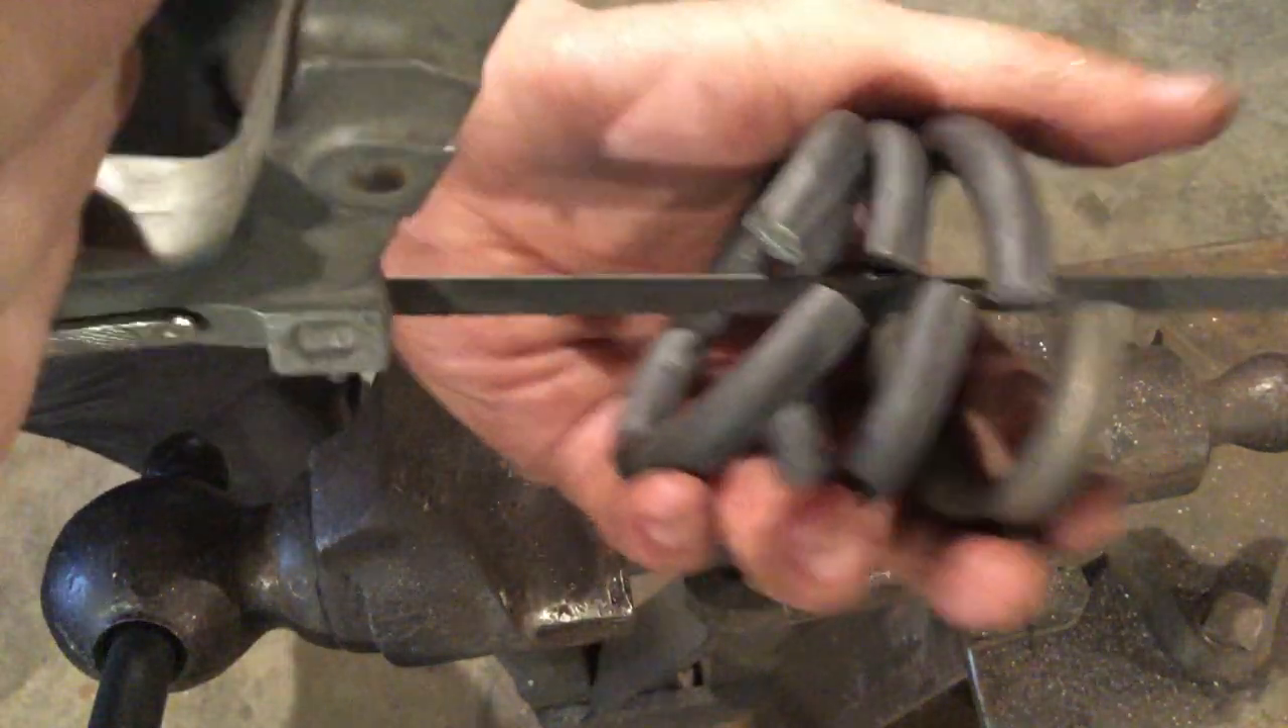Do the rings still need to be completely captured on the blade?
No.